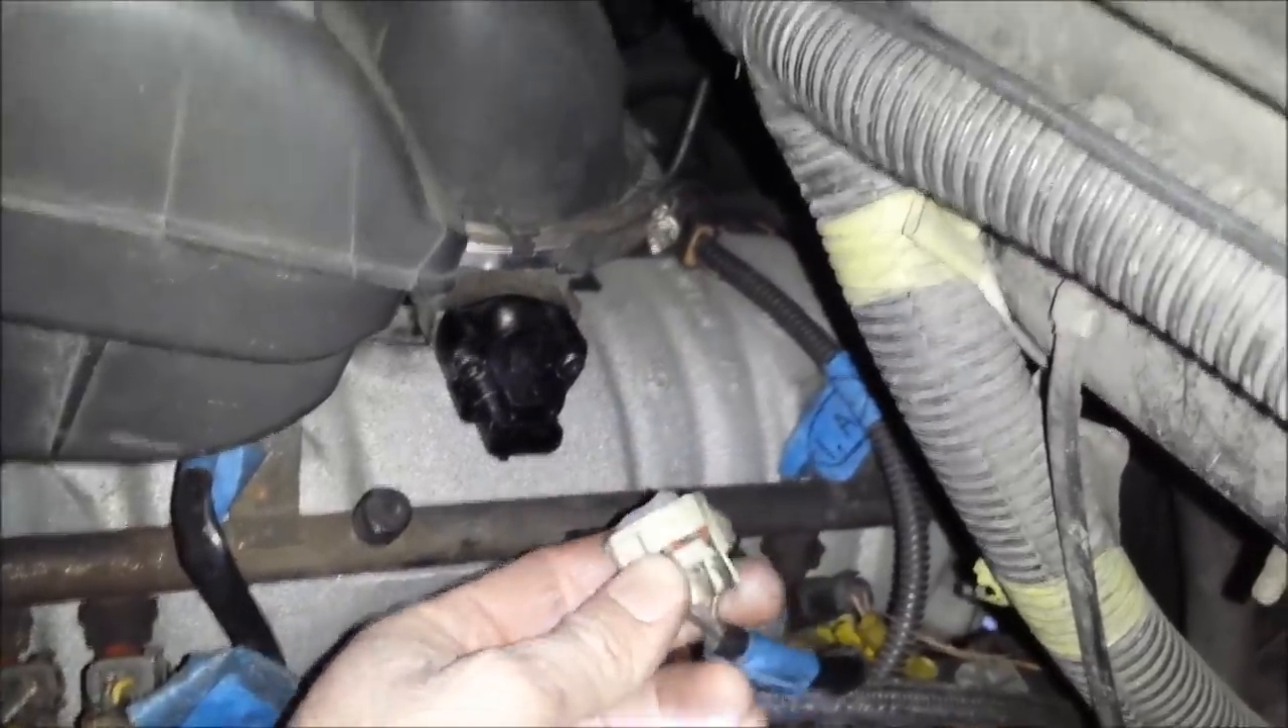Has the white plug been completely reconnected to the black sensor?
No.